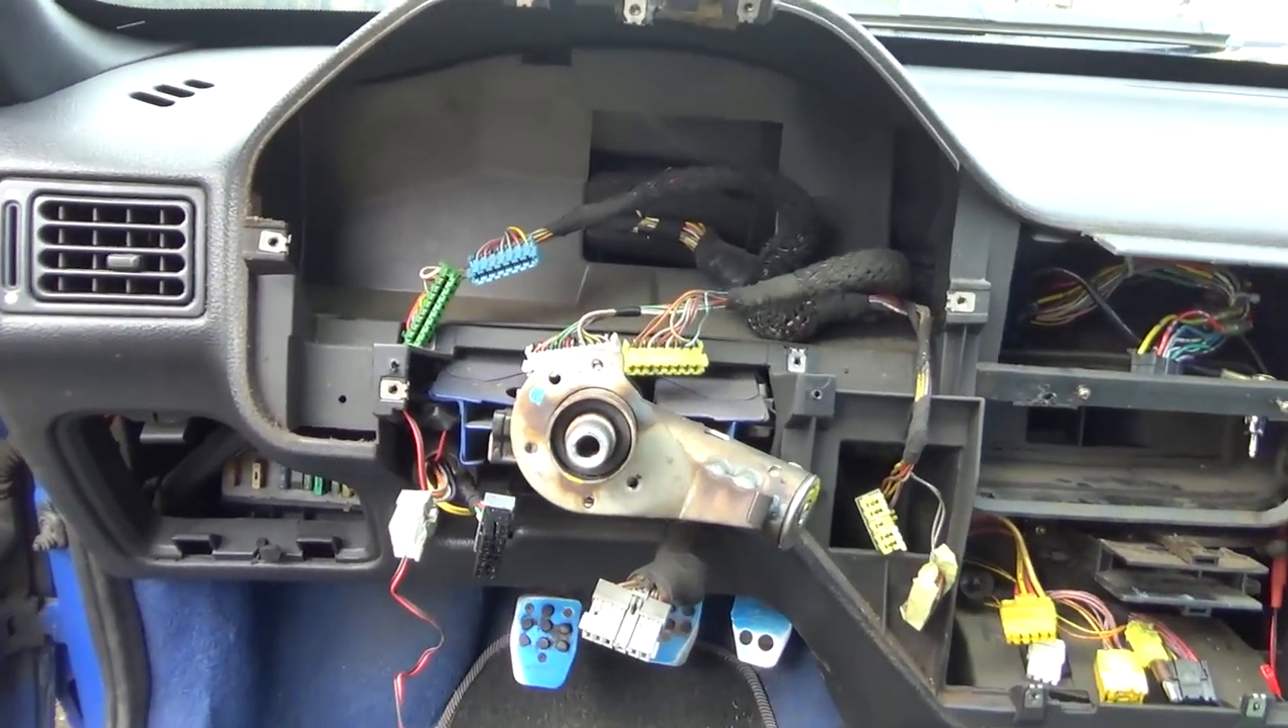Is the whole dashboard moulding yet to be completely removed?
Yes.